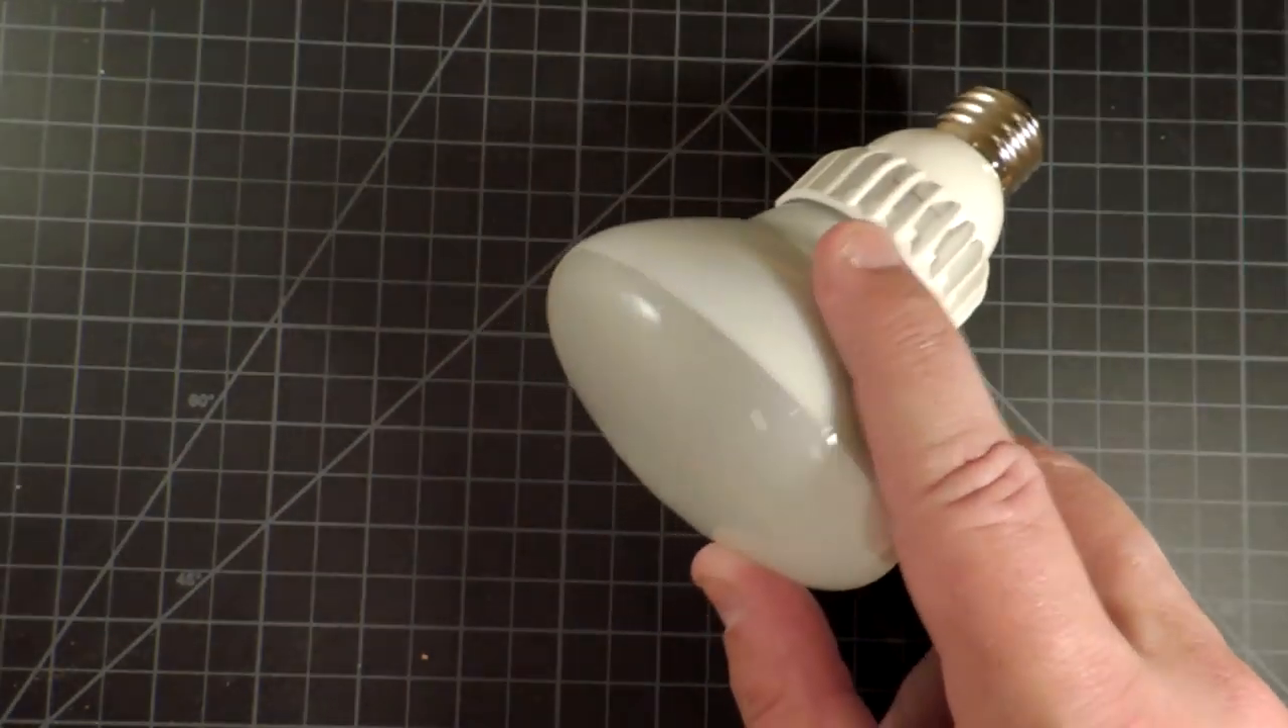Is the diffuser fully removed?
No.